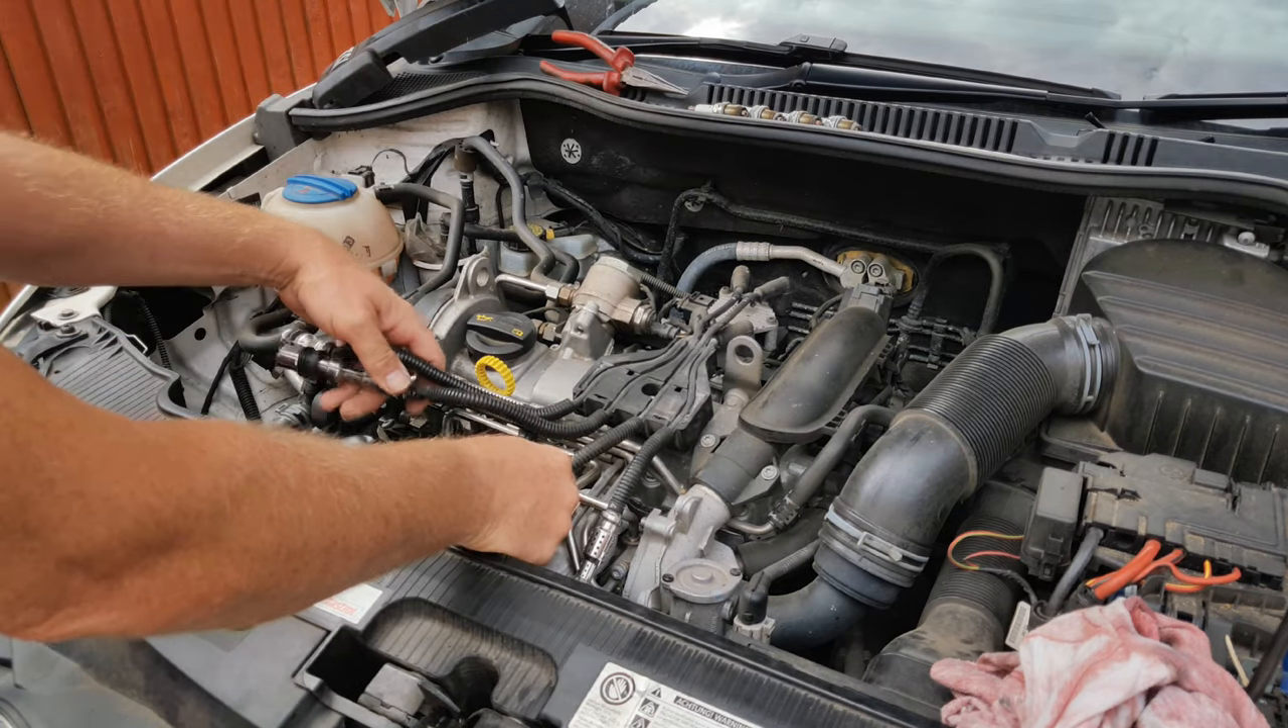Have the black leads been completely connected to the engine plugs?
No.